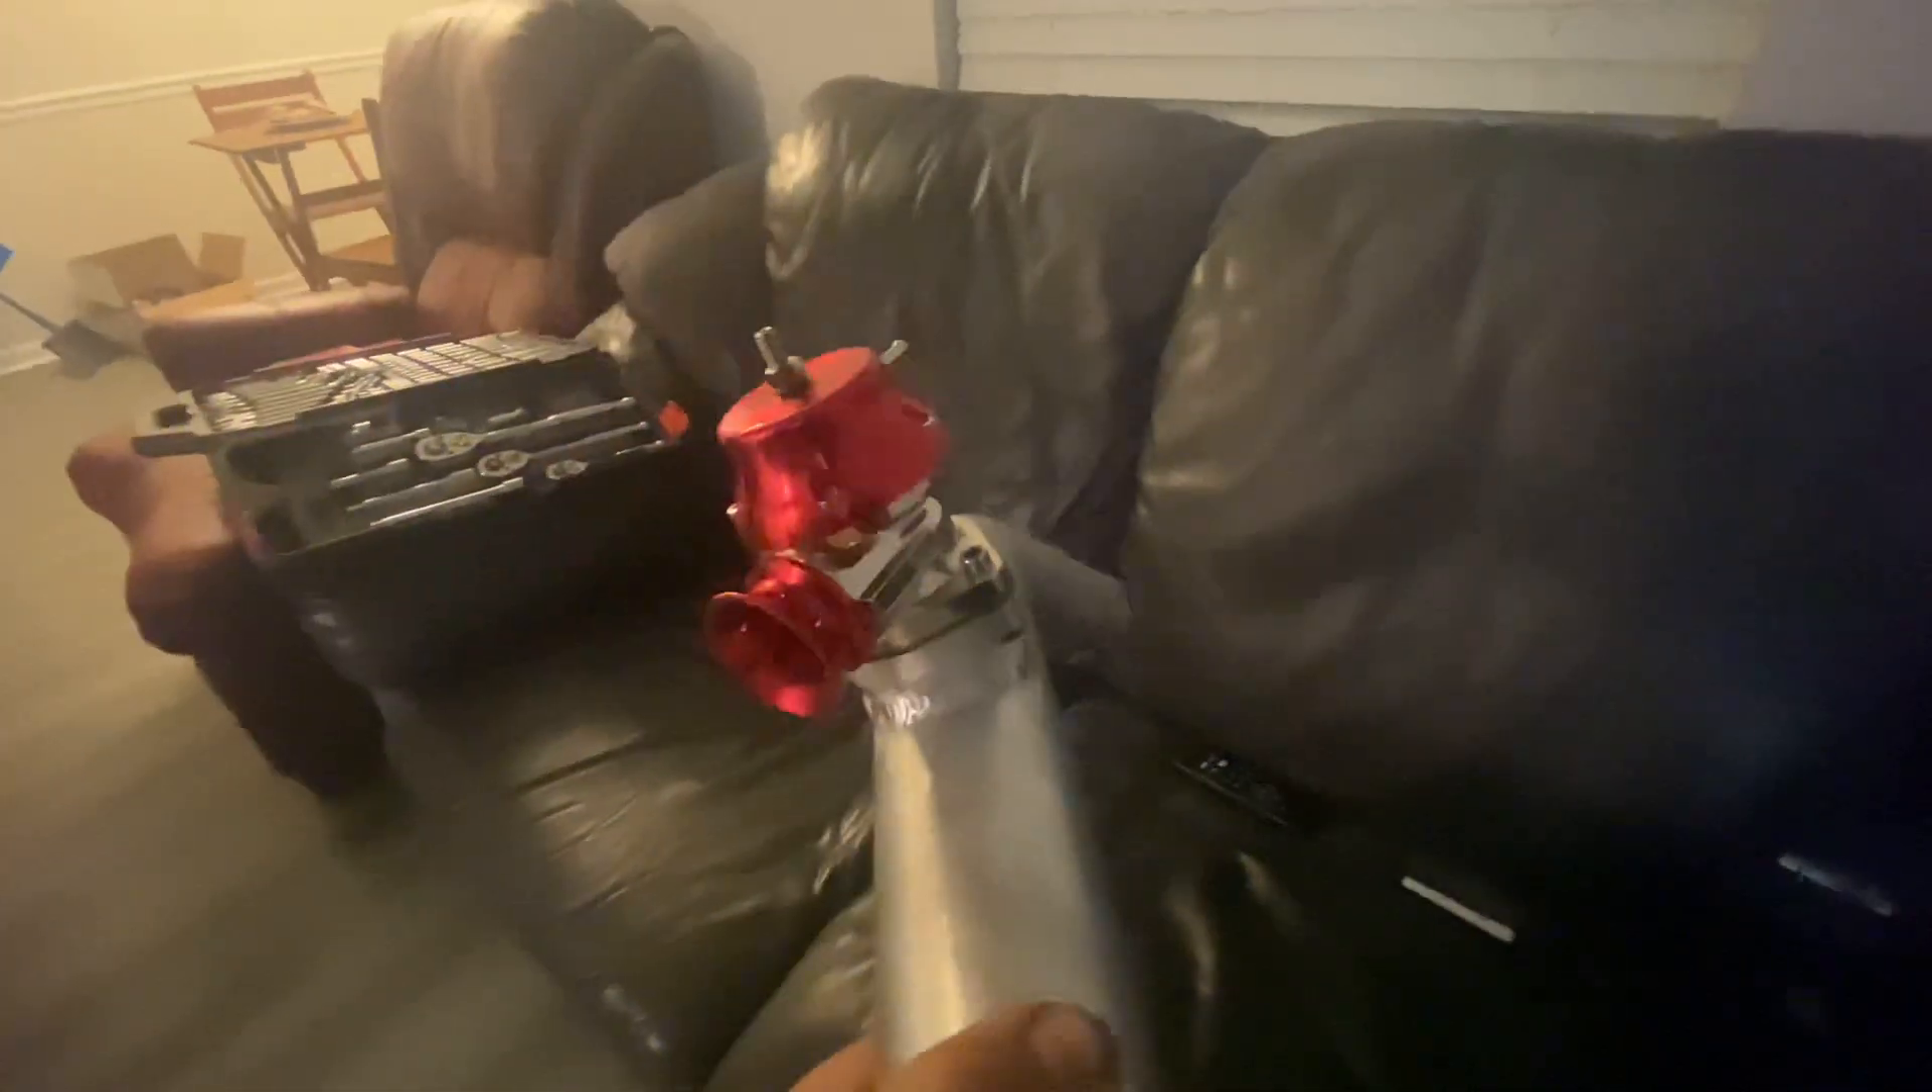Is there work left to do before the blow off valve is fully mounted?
No.